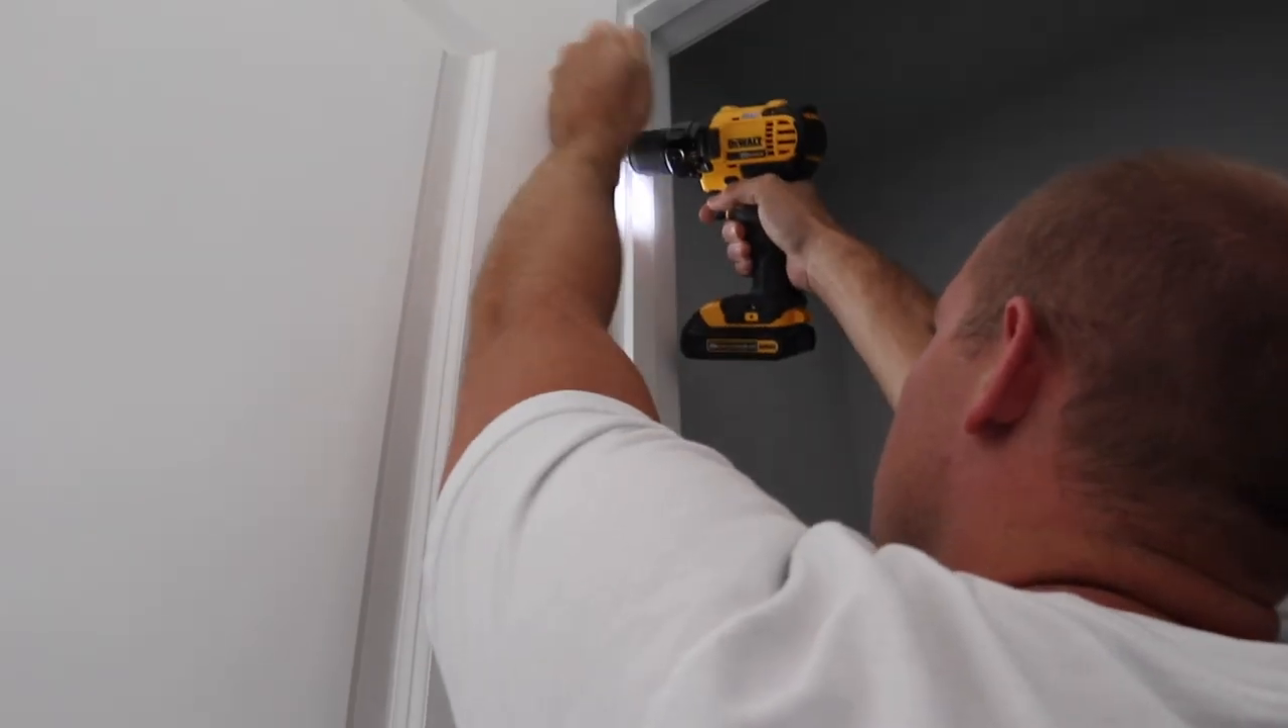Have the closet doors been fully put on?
No.